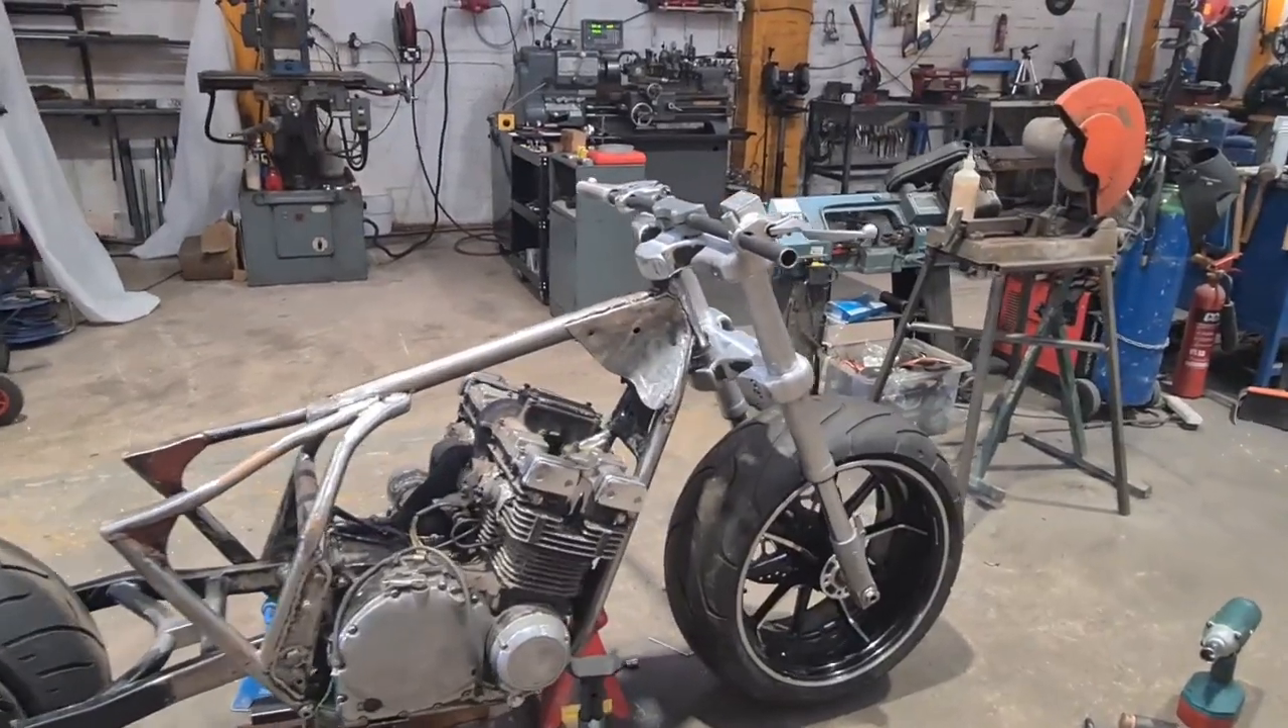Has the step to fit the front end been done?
Yes.